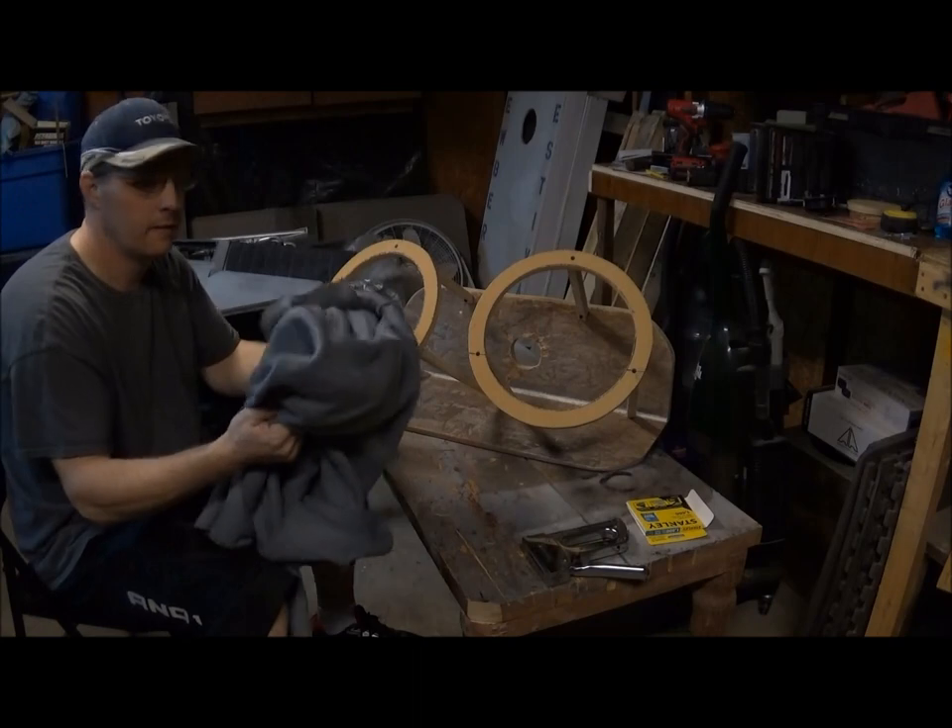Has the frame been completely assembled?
Yes.